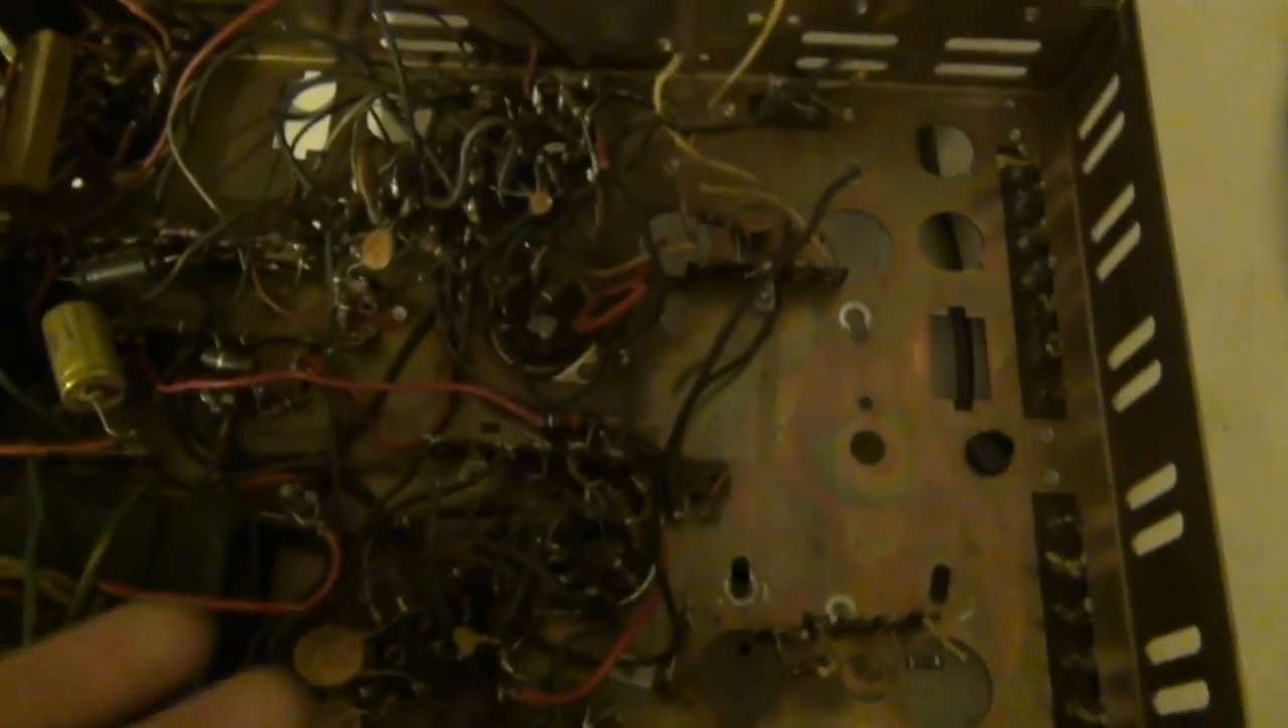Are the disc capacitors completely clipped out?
No.